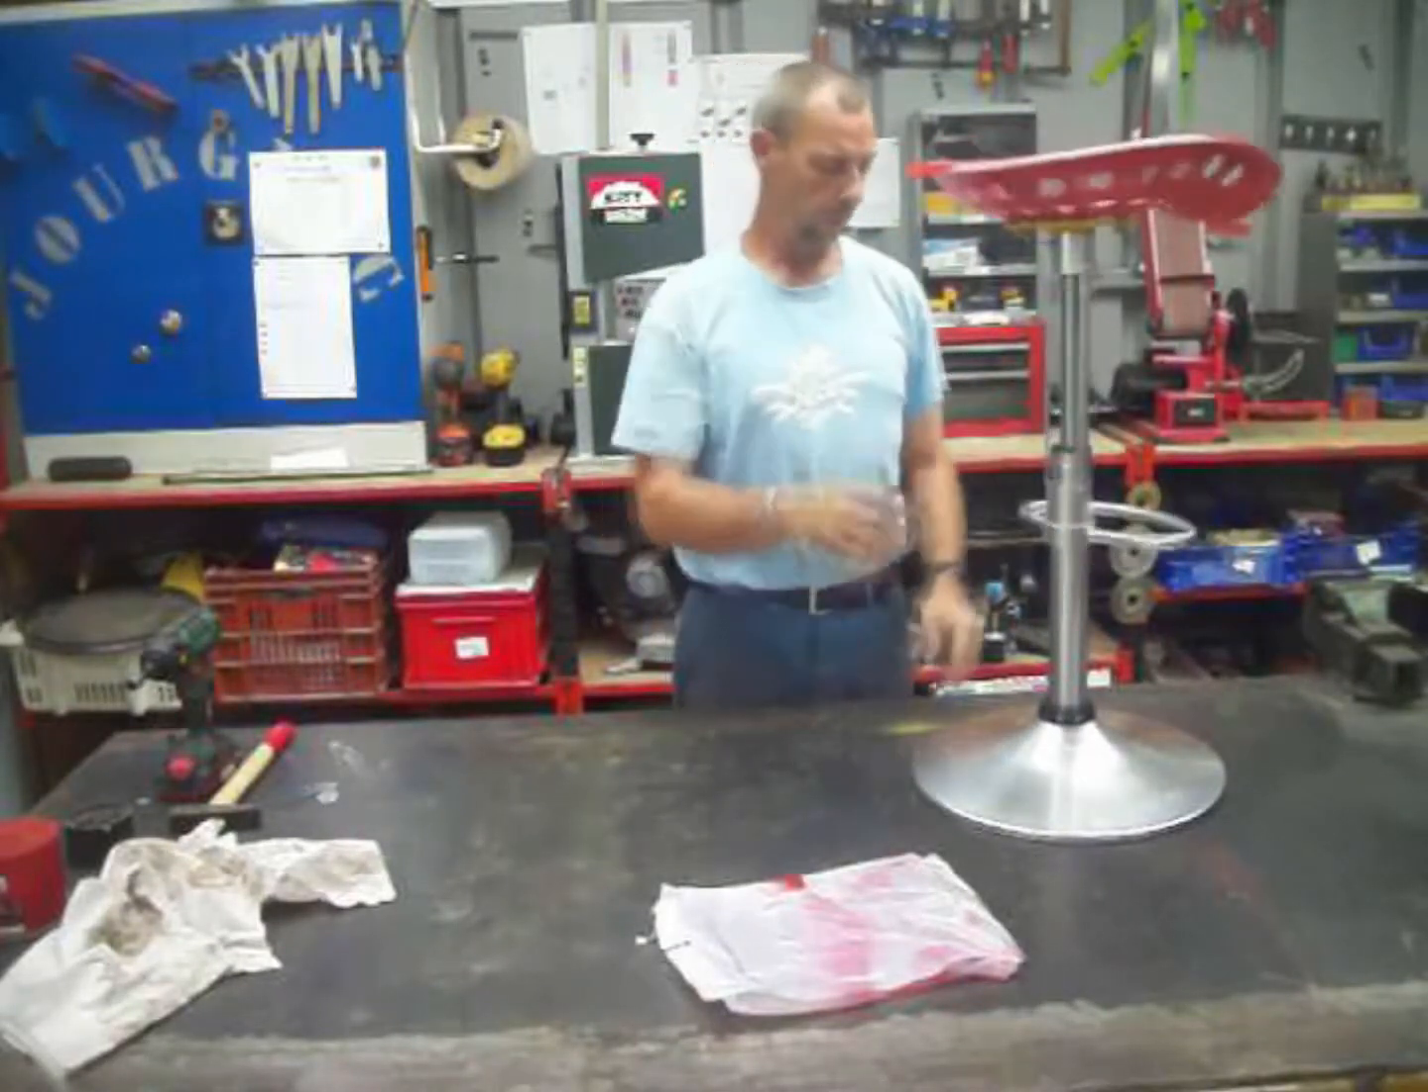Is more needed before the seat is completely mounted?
No.